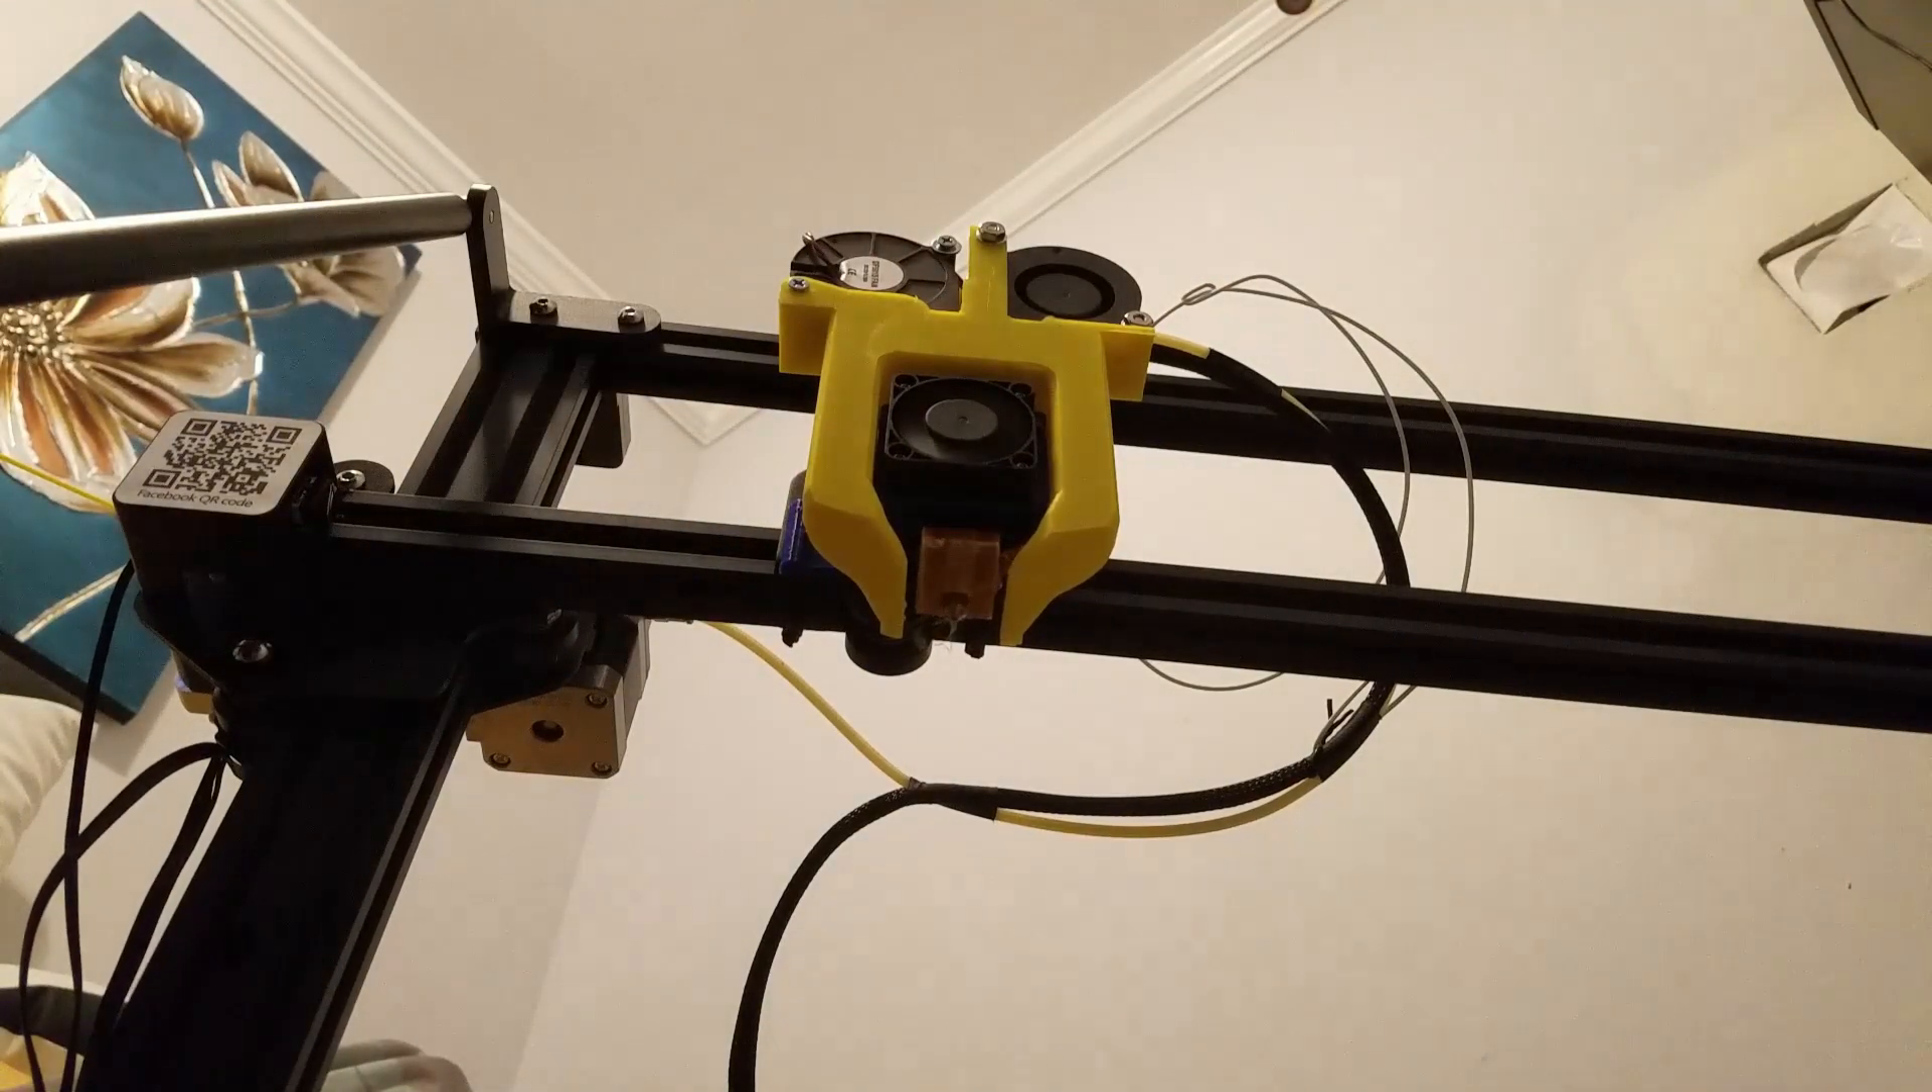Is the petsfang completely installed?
Yes.